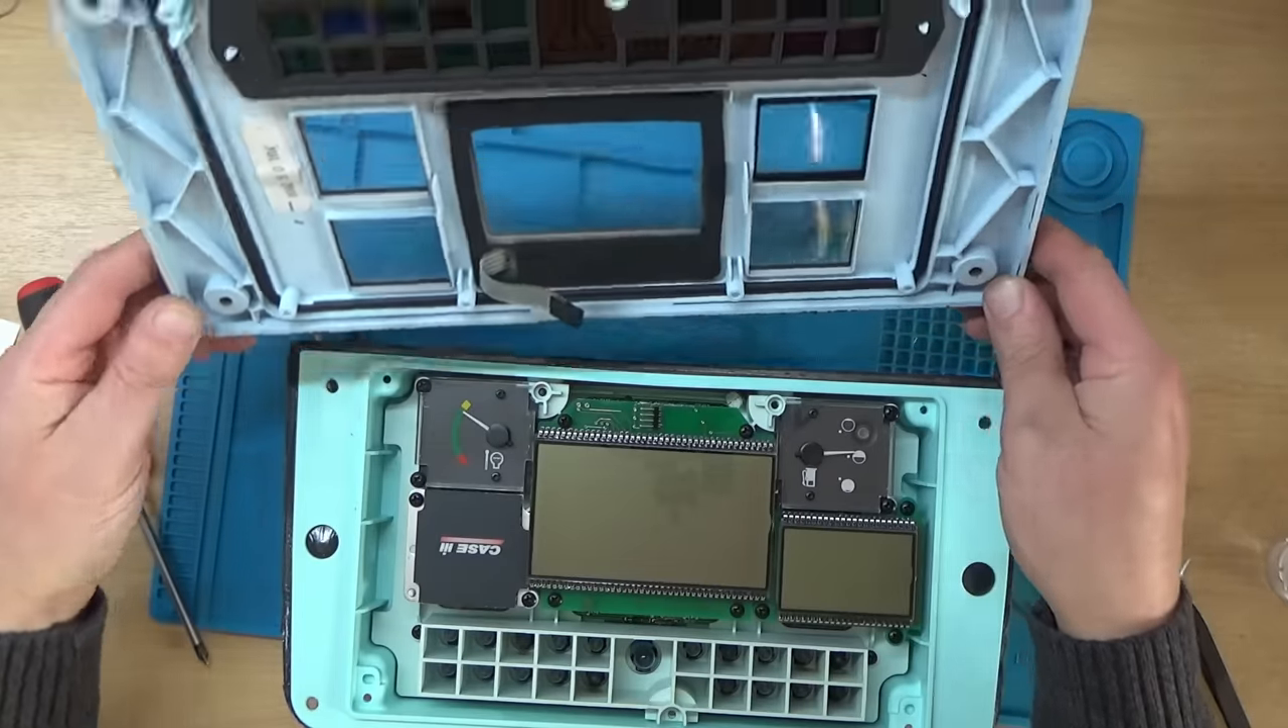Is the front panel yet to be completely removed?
No.